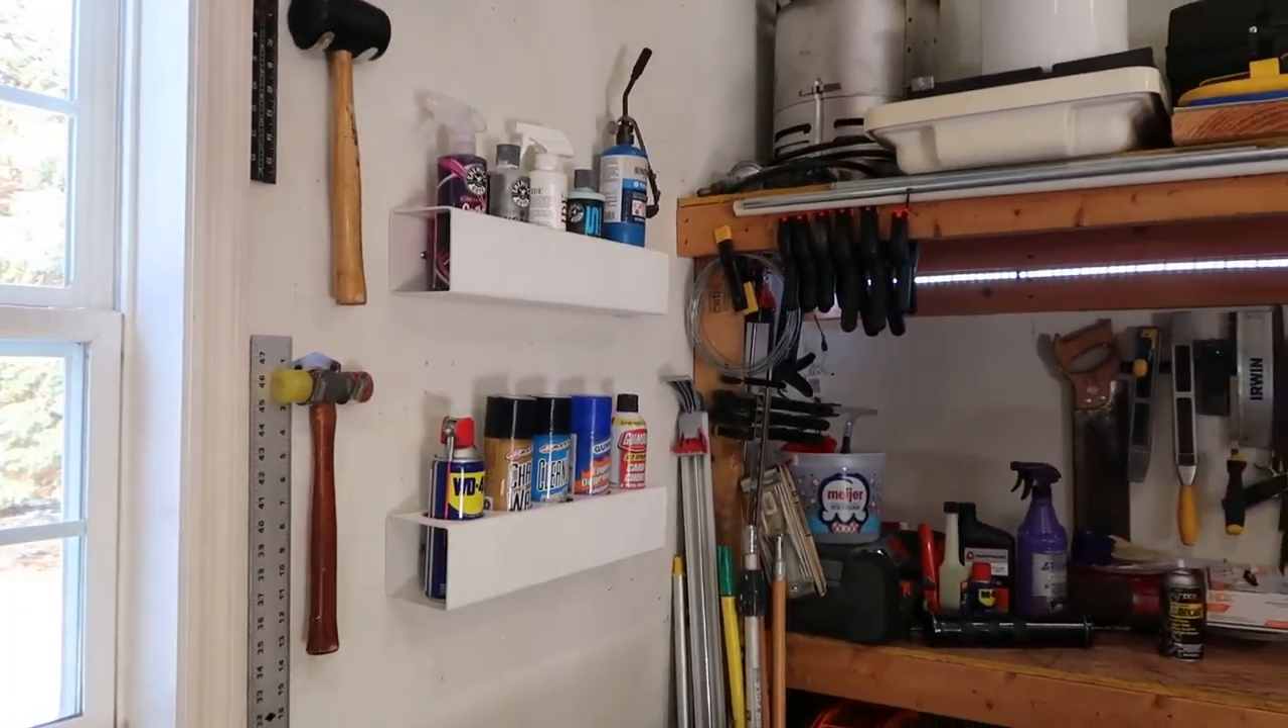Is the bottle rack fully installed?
Yes.